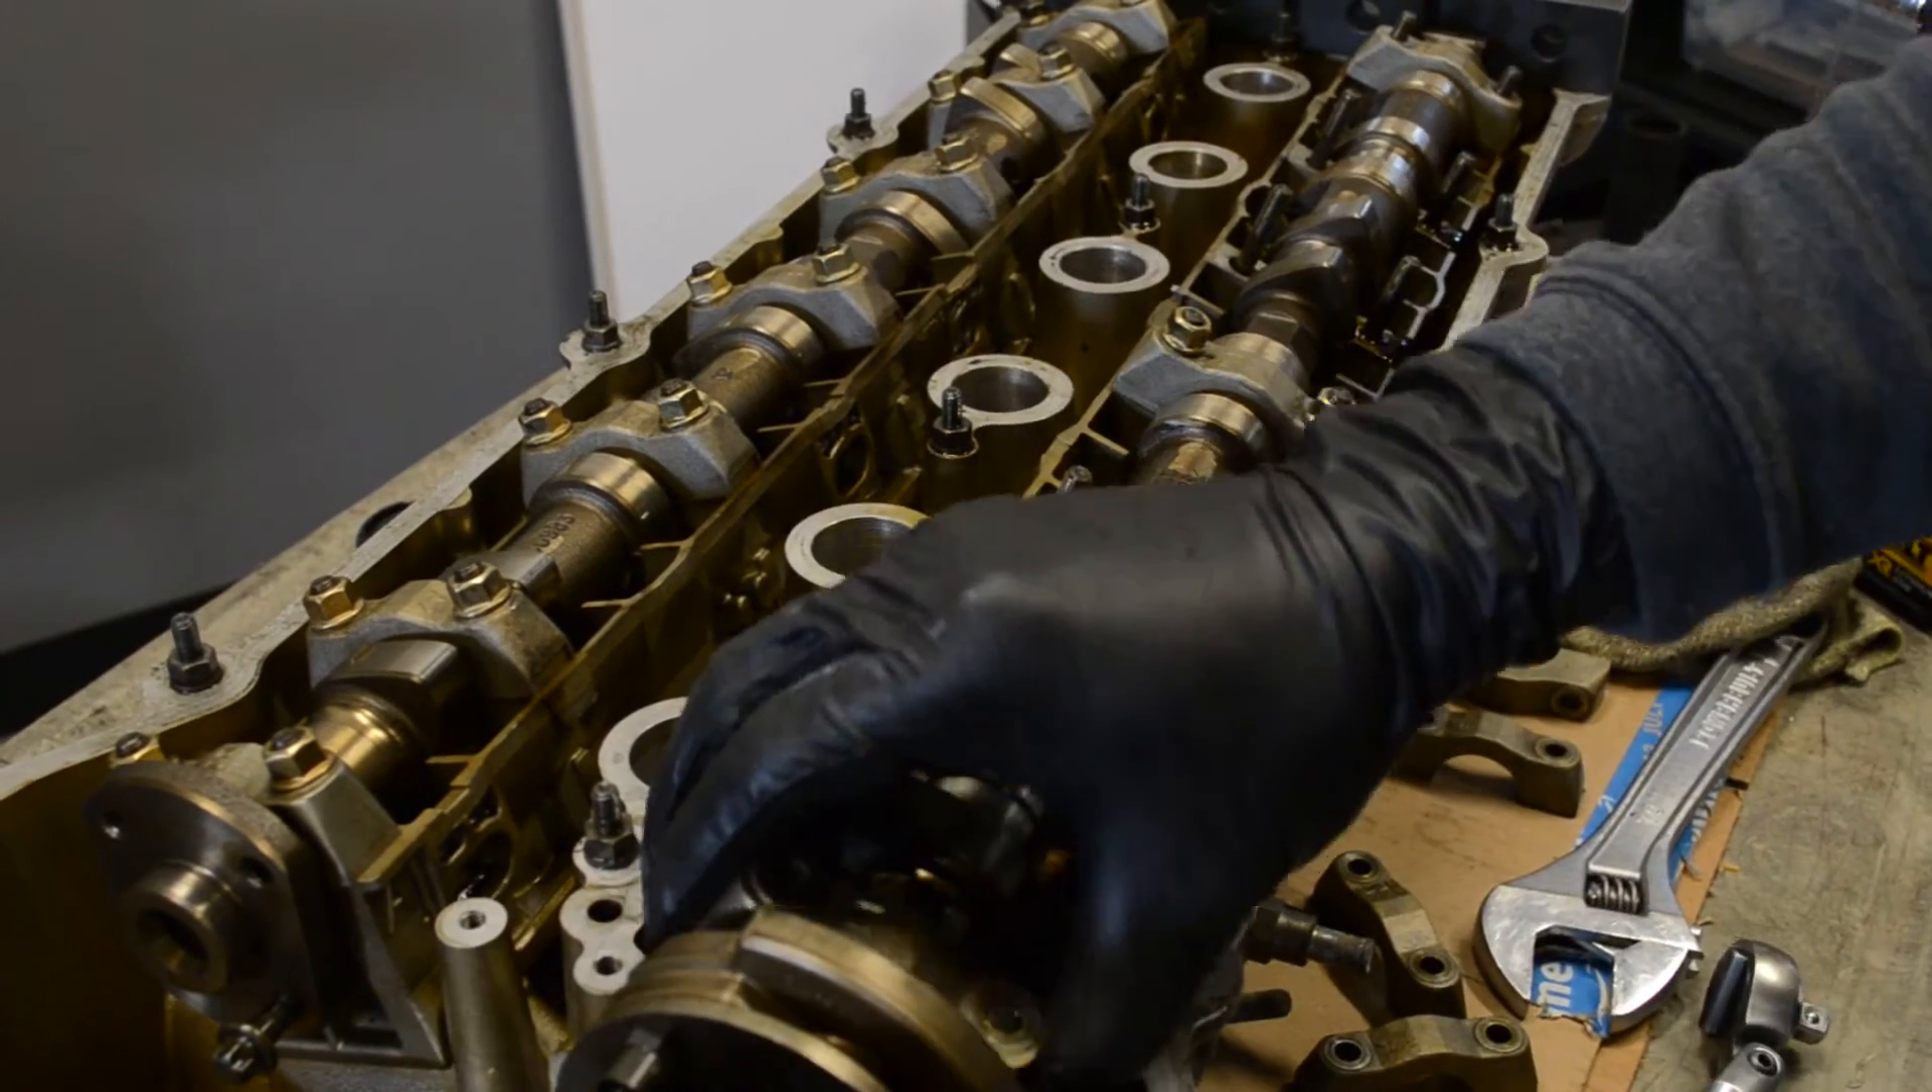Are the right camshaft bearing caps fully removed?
No.